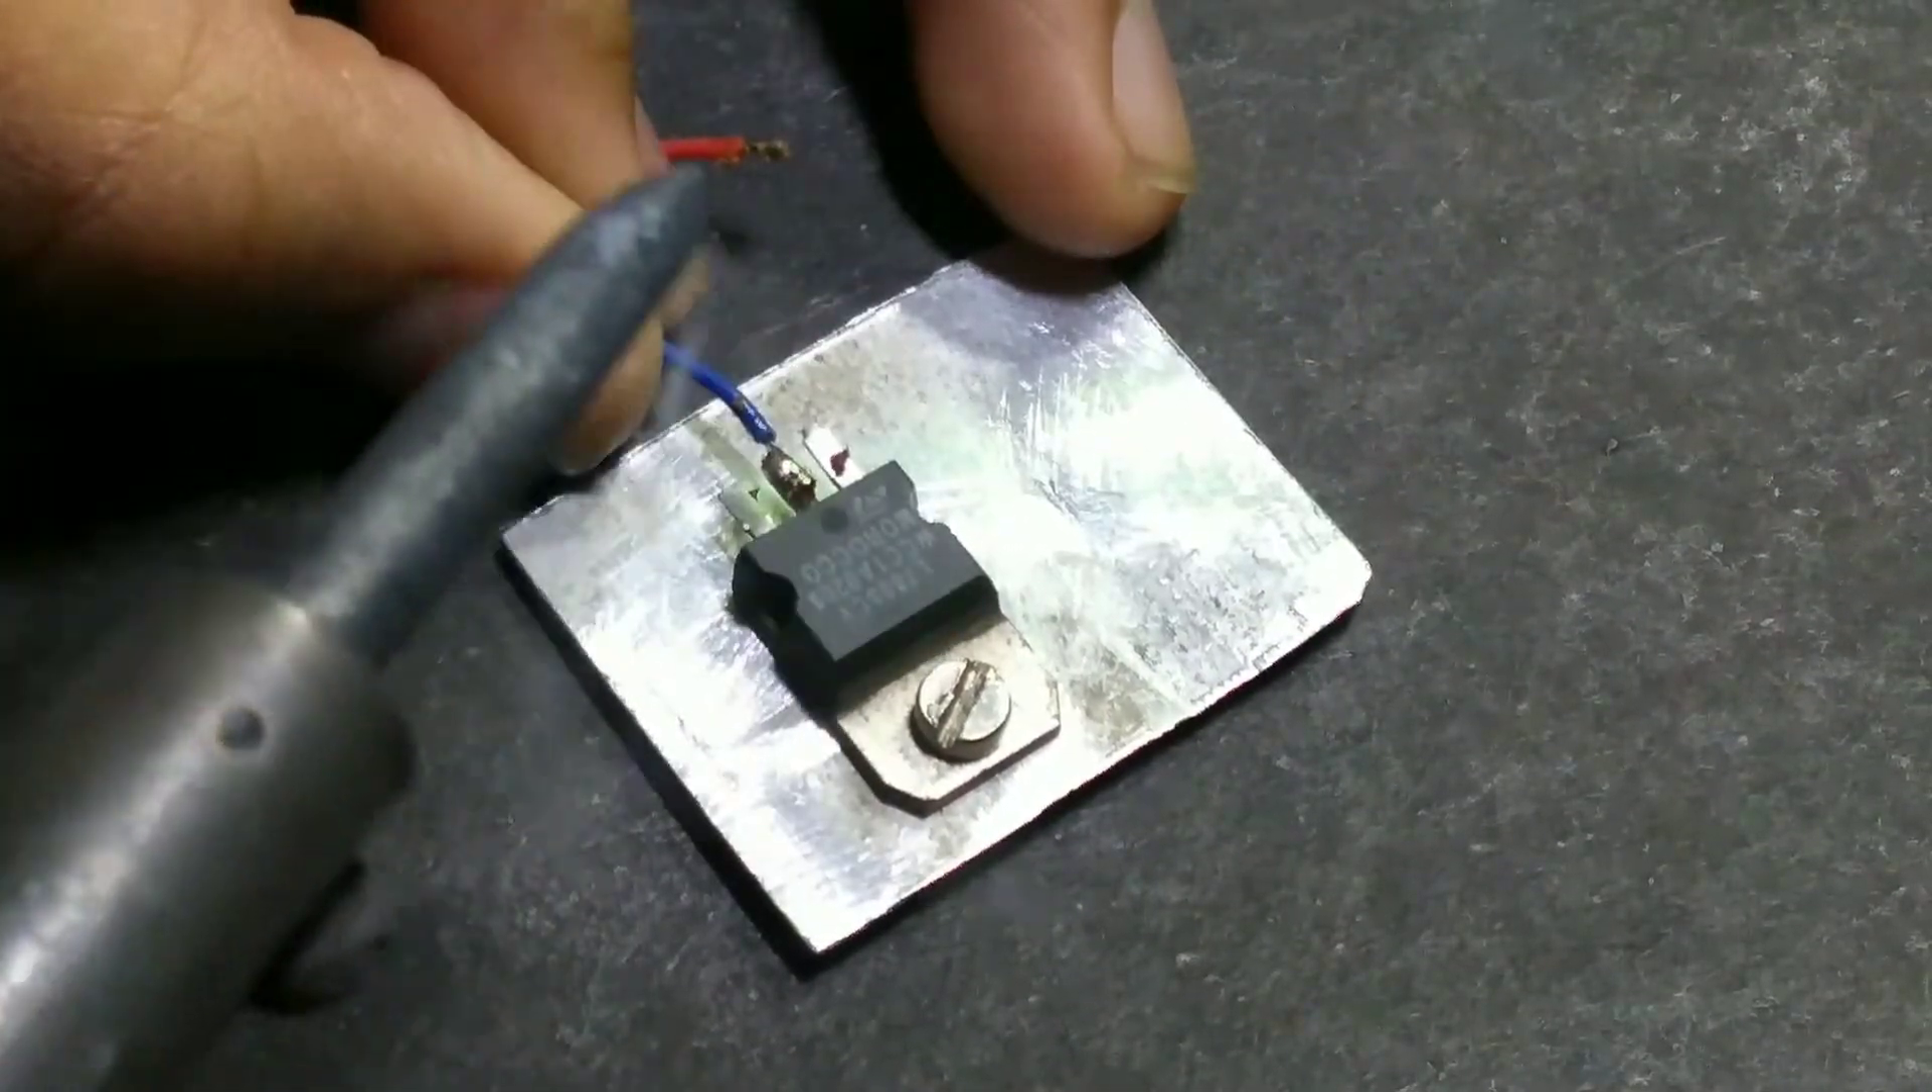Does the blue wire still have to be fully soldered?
No.